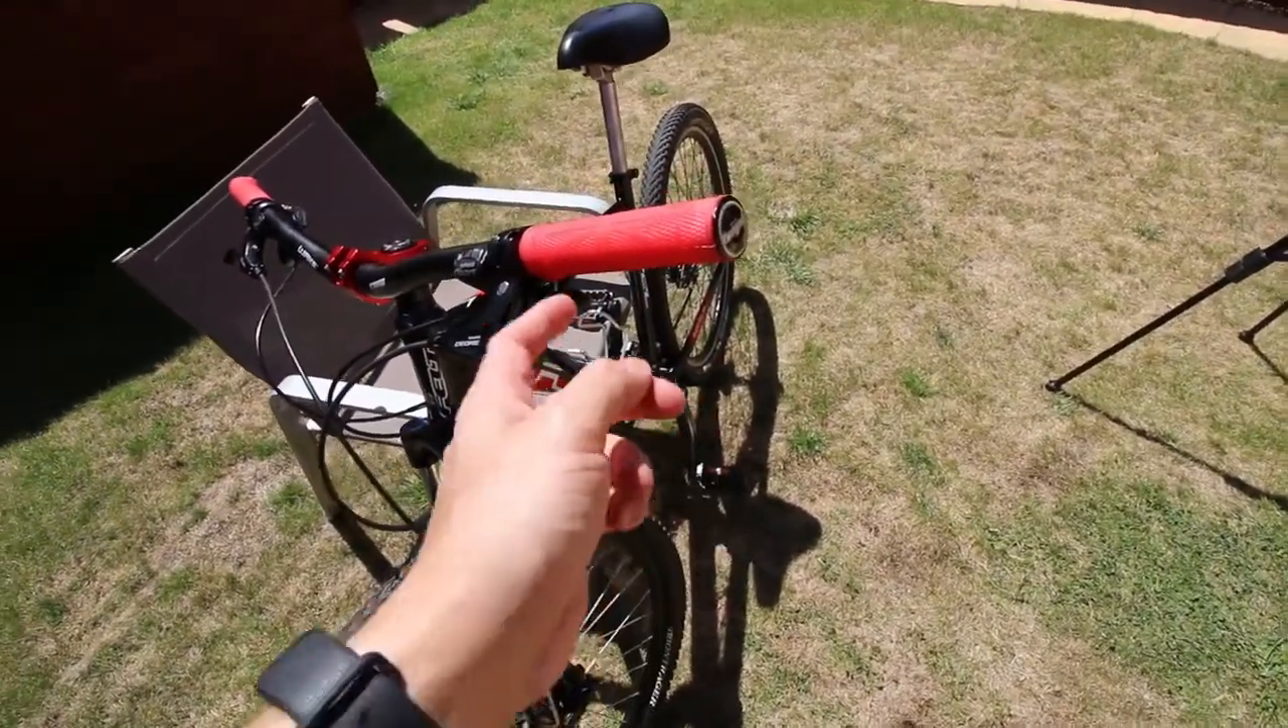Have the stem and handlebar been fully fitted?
Yes.